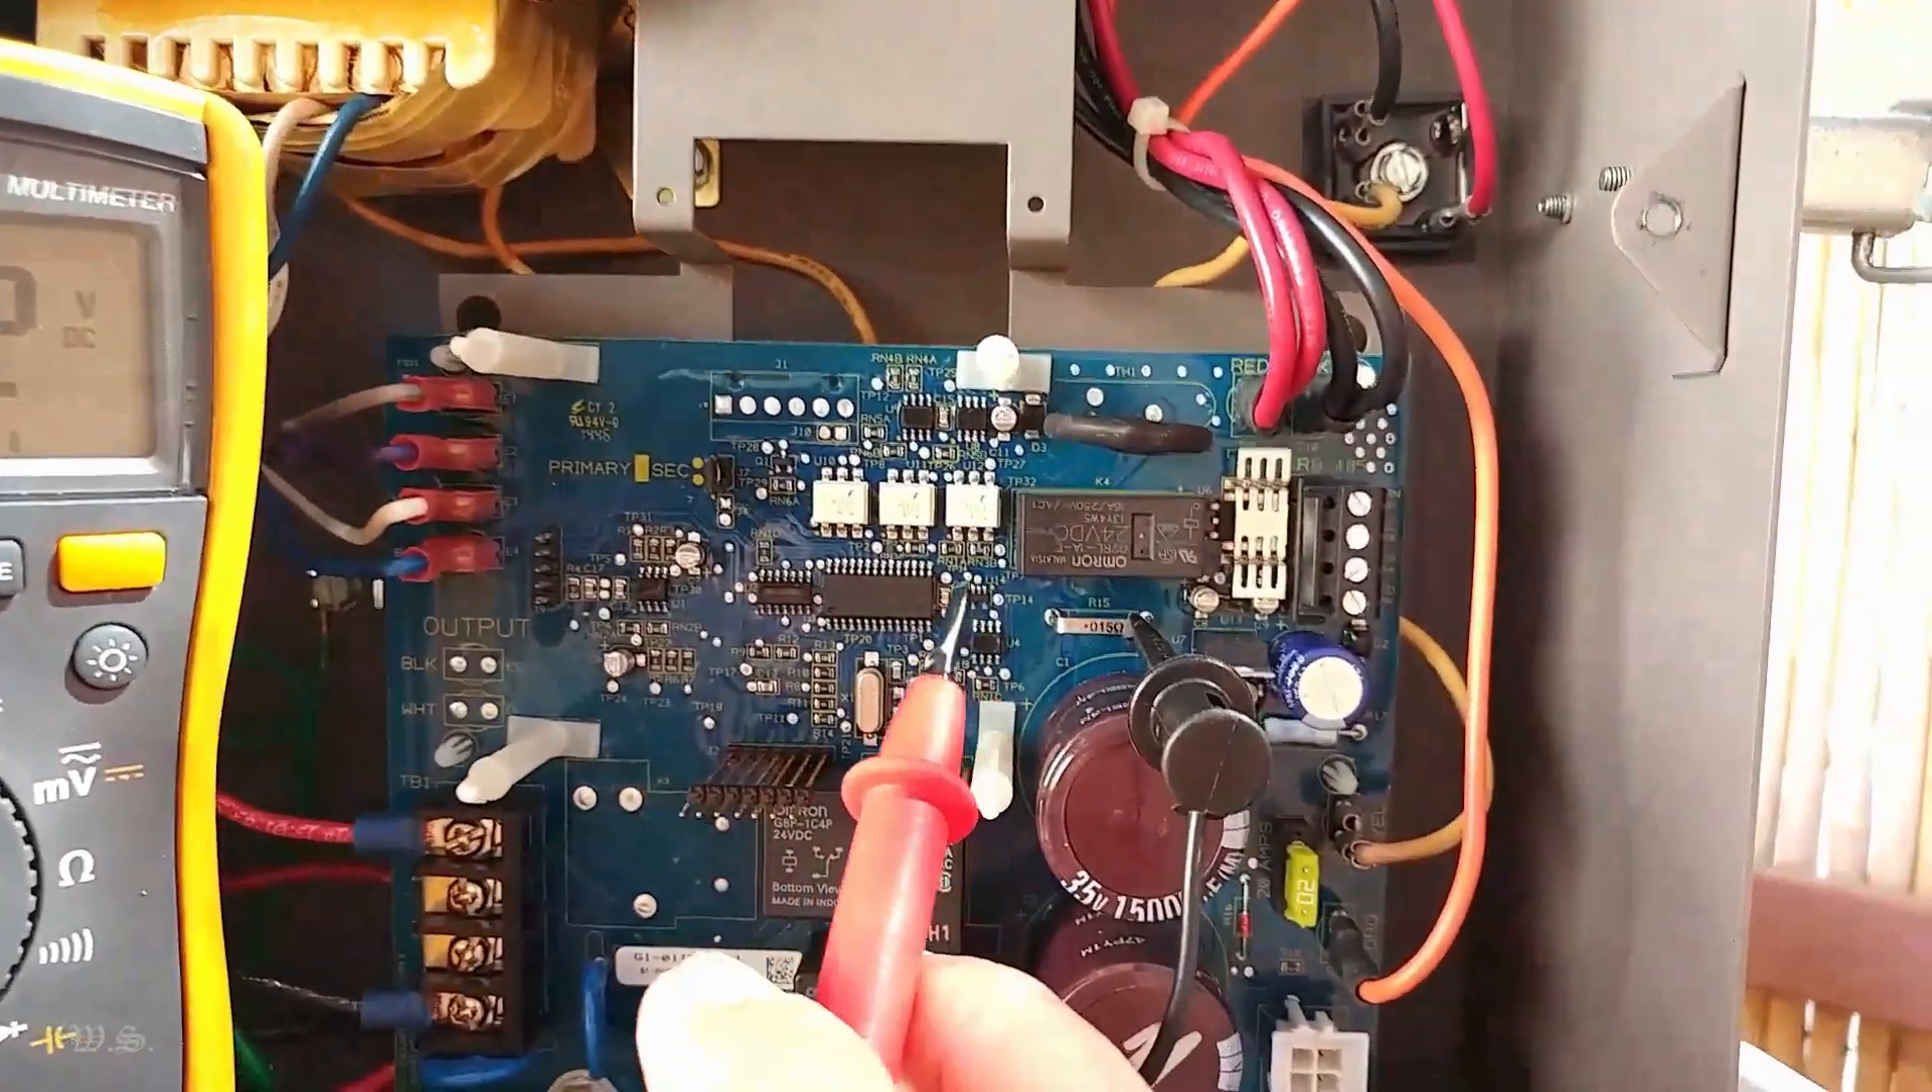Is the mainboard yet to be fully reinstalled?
No.